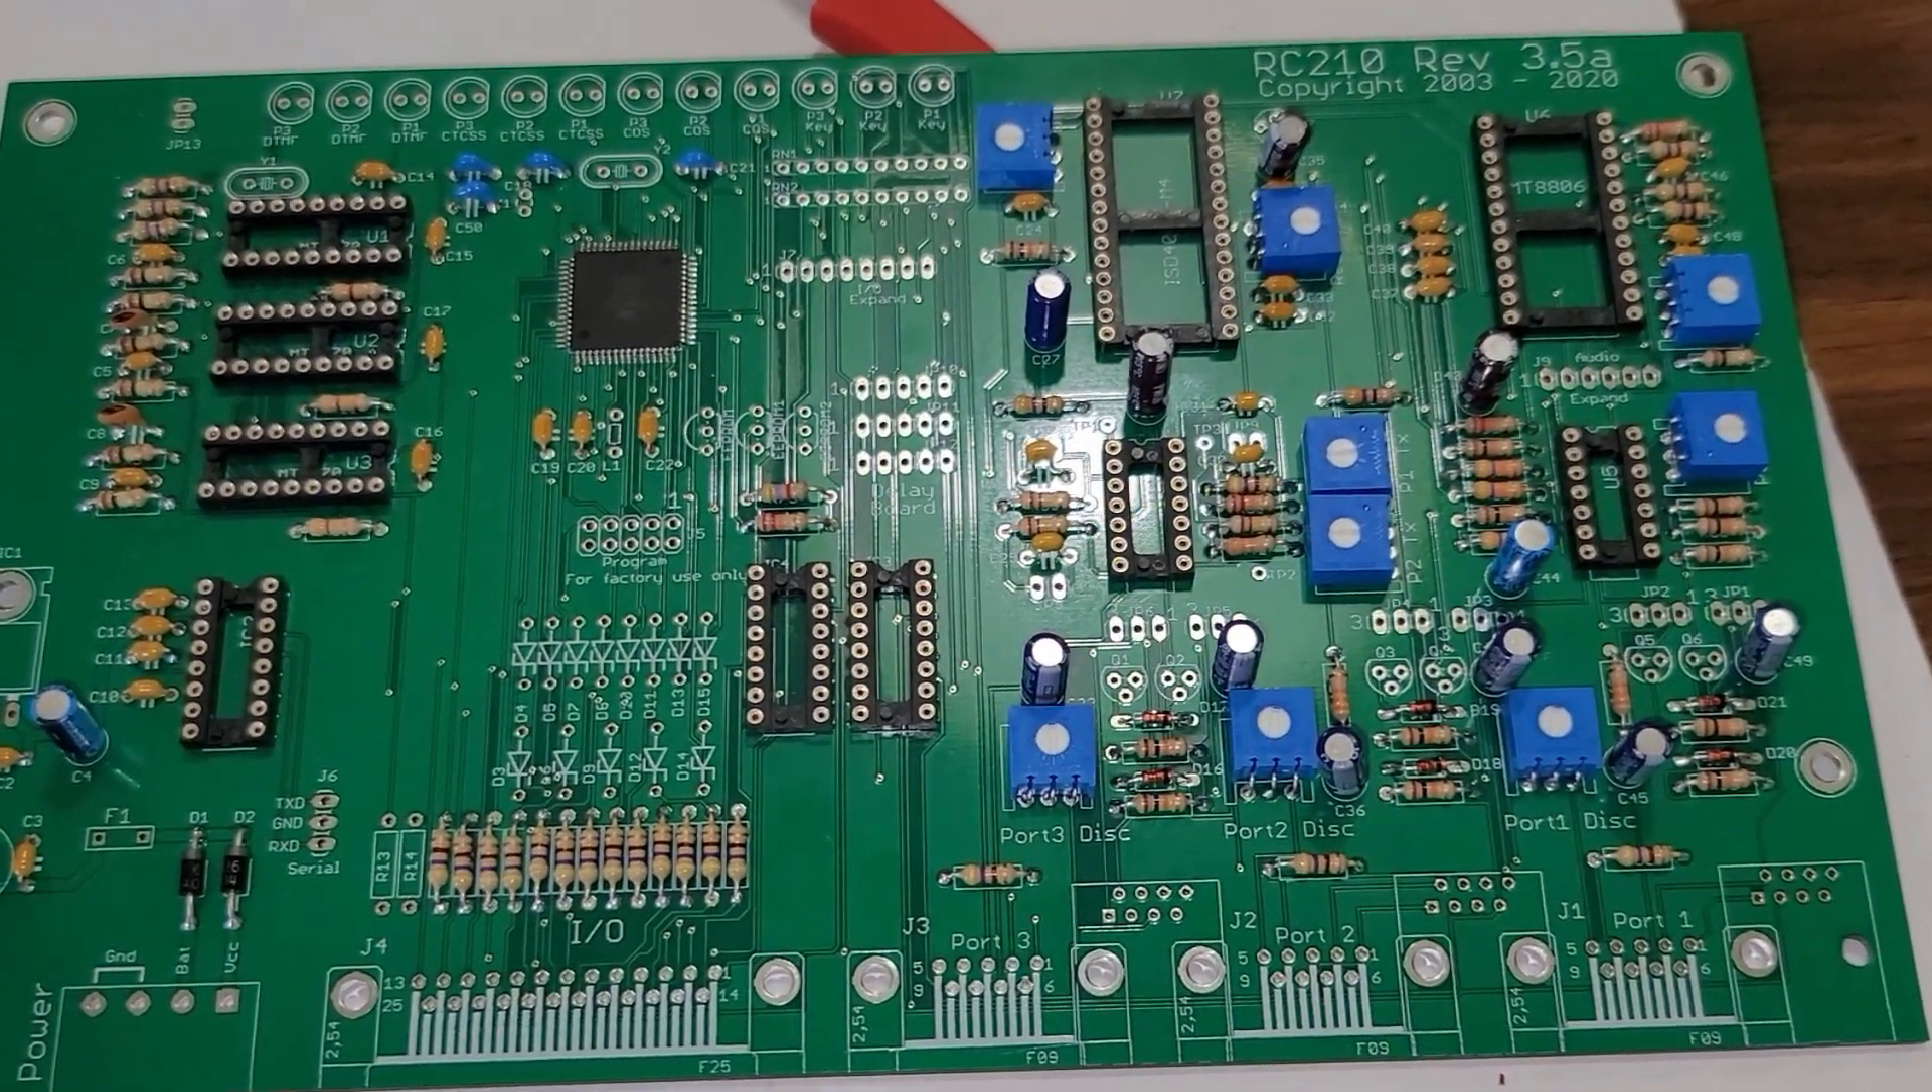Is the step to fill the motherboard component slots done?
No.